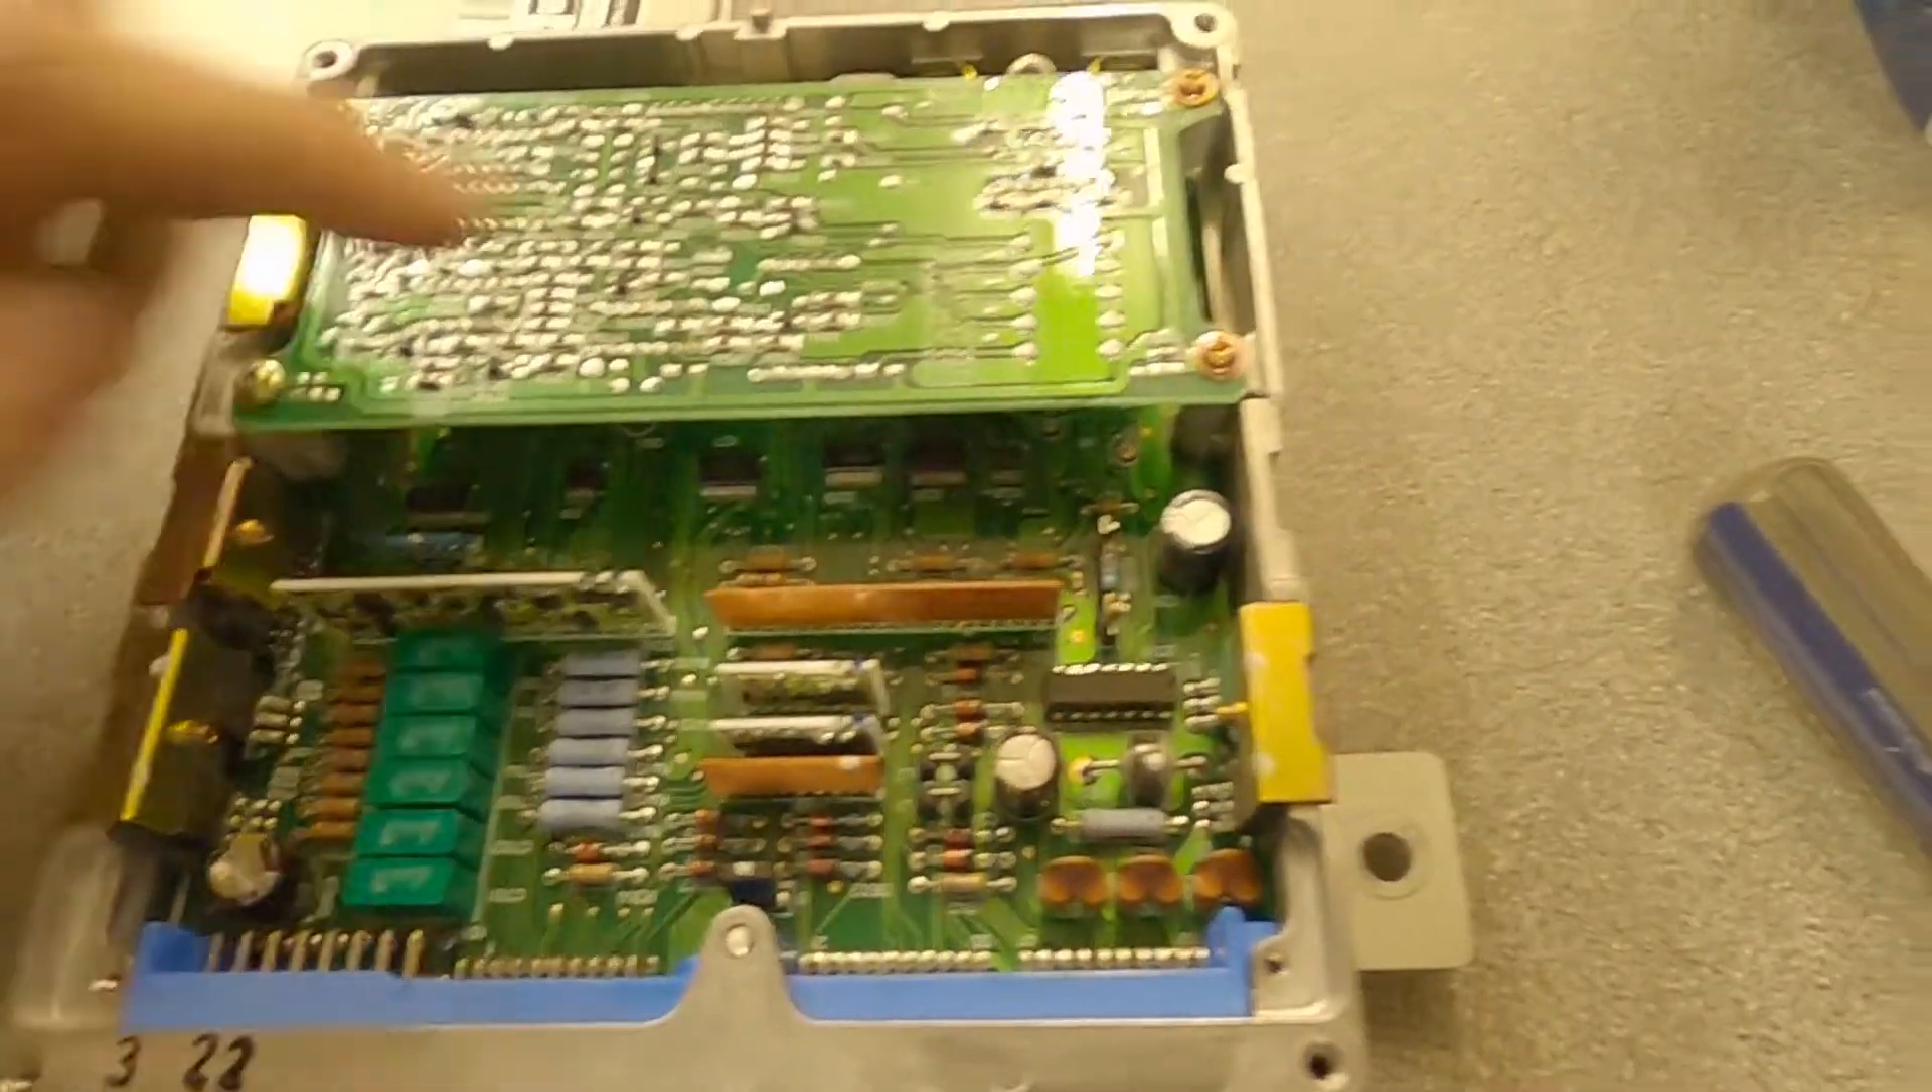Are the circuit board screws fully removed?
No.